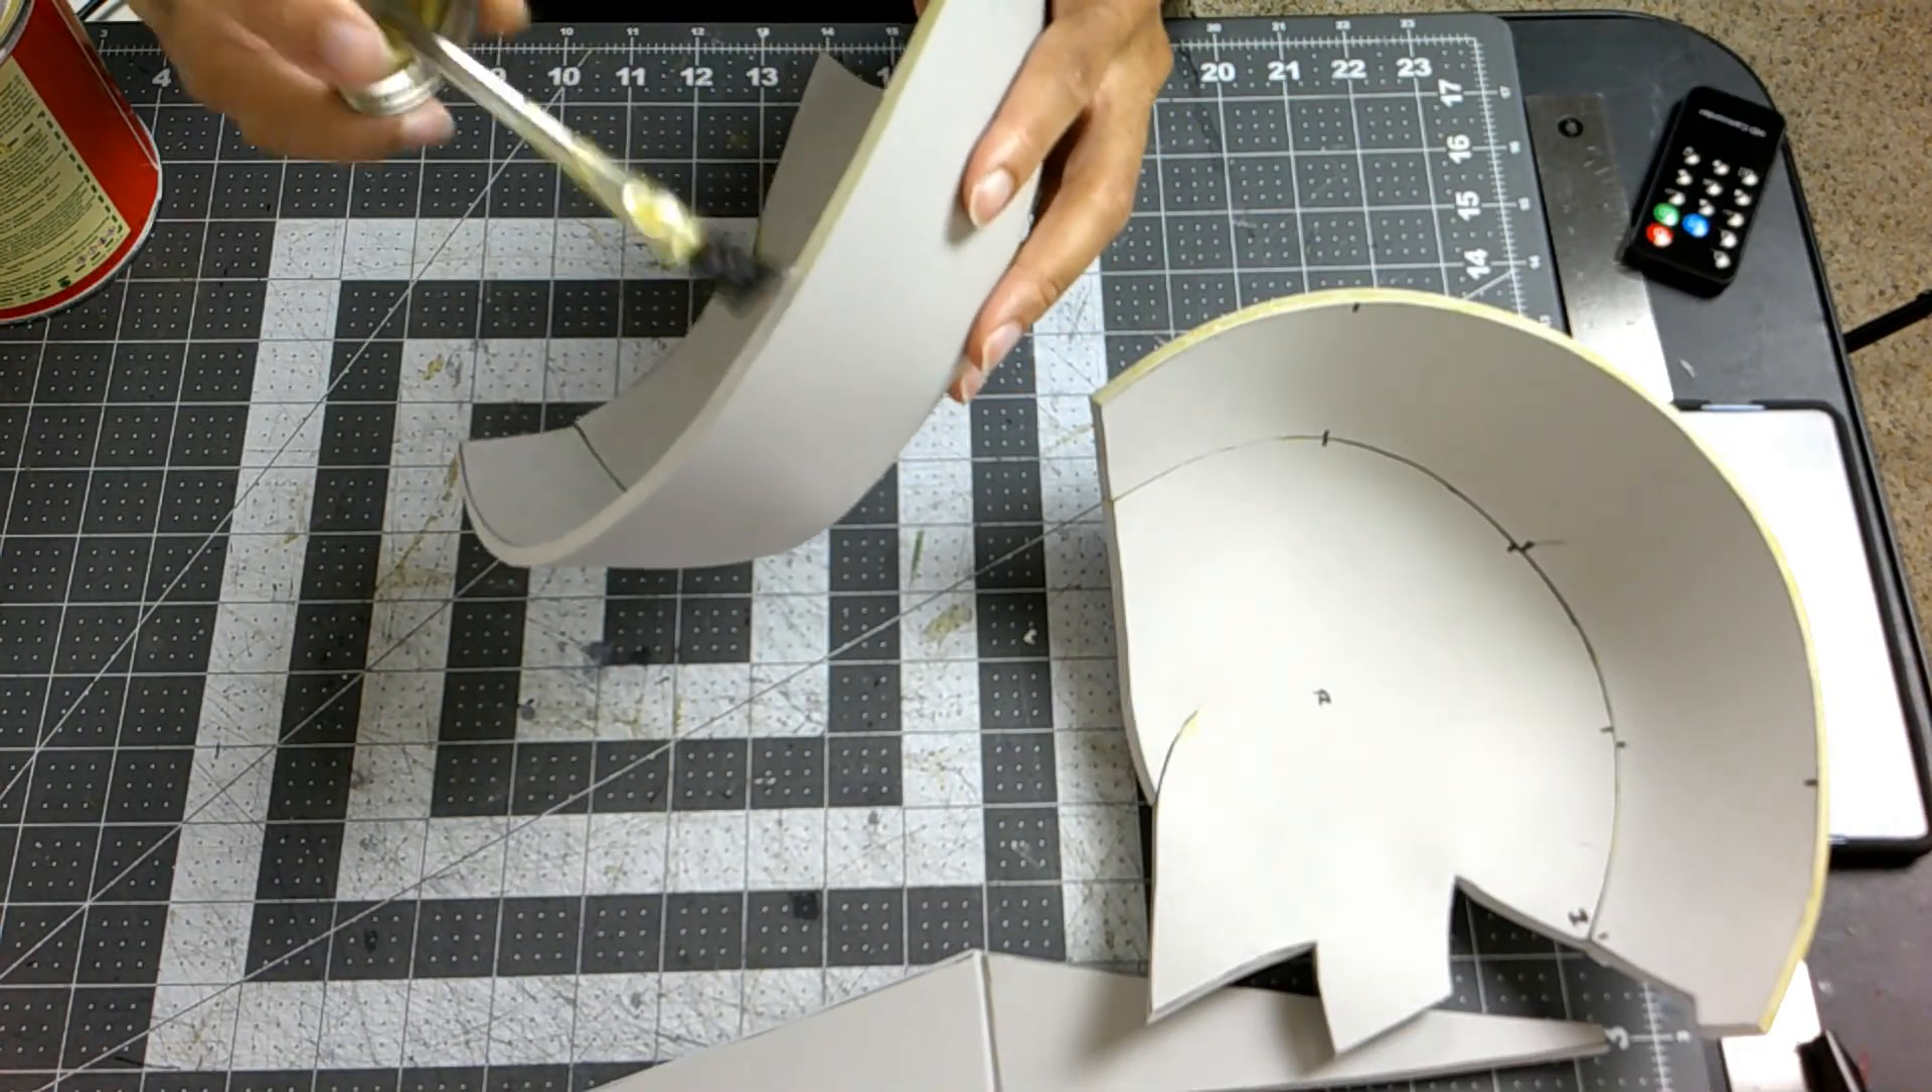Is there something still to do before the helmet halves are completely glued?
Yes.